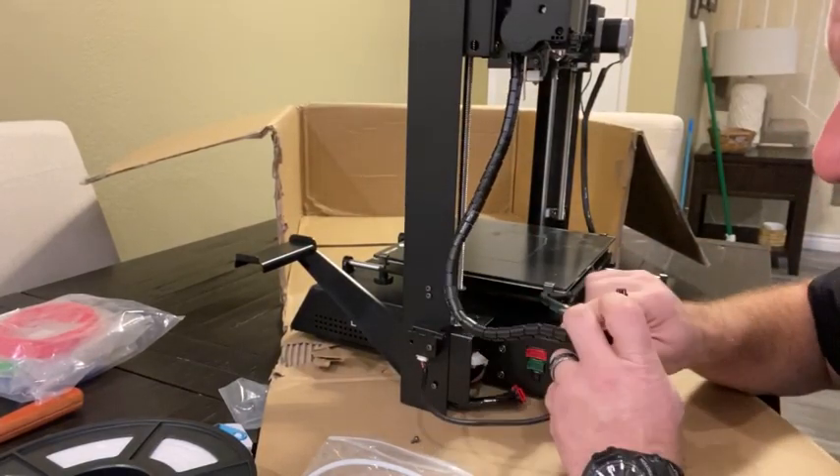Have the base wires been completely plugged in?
No.